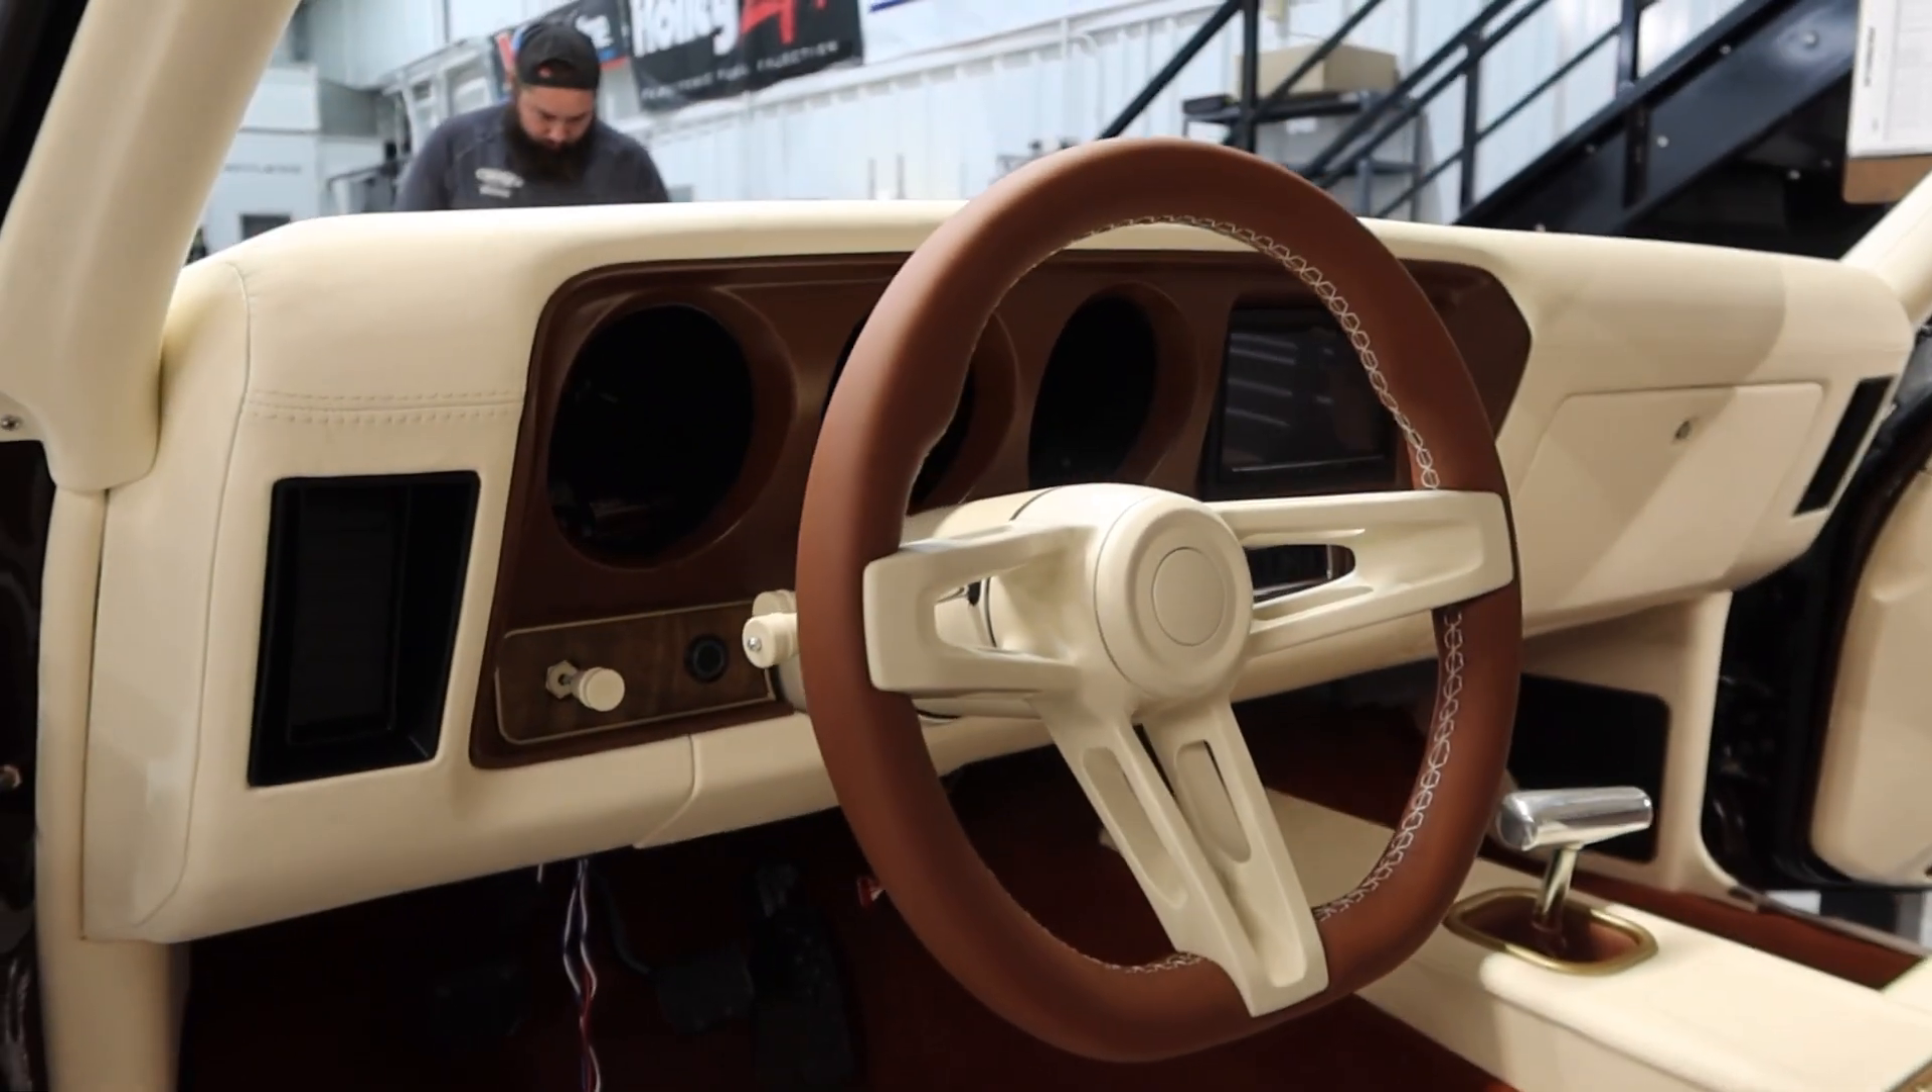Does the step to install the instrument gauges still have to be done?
Yes.